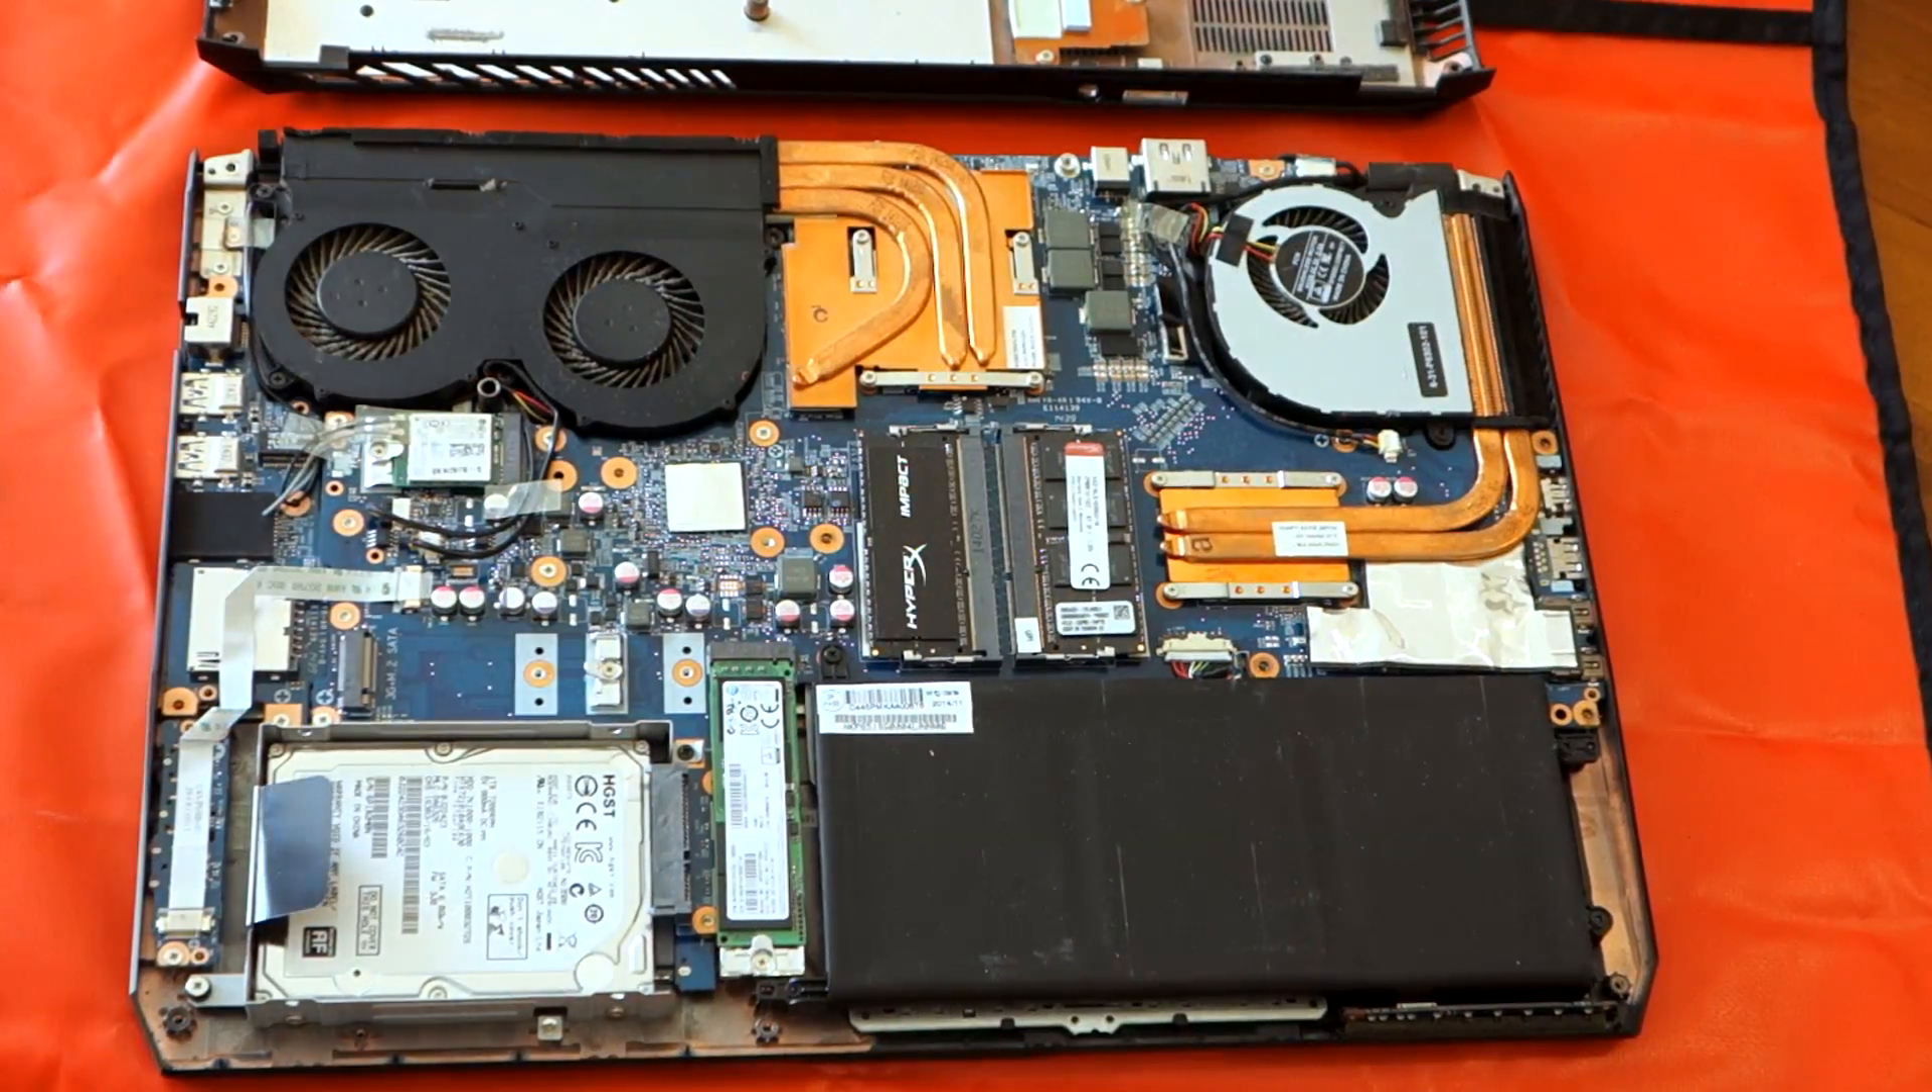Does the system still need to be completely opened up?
No.